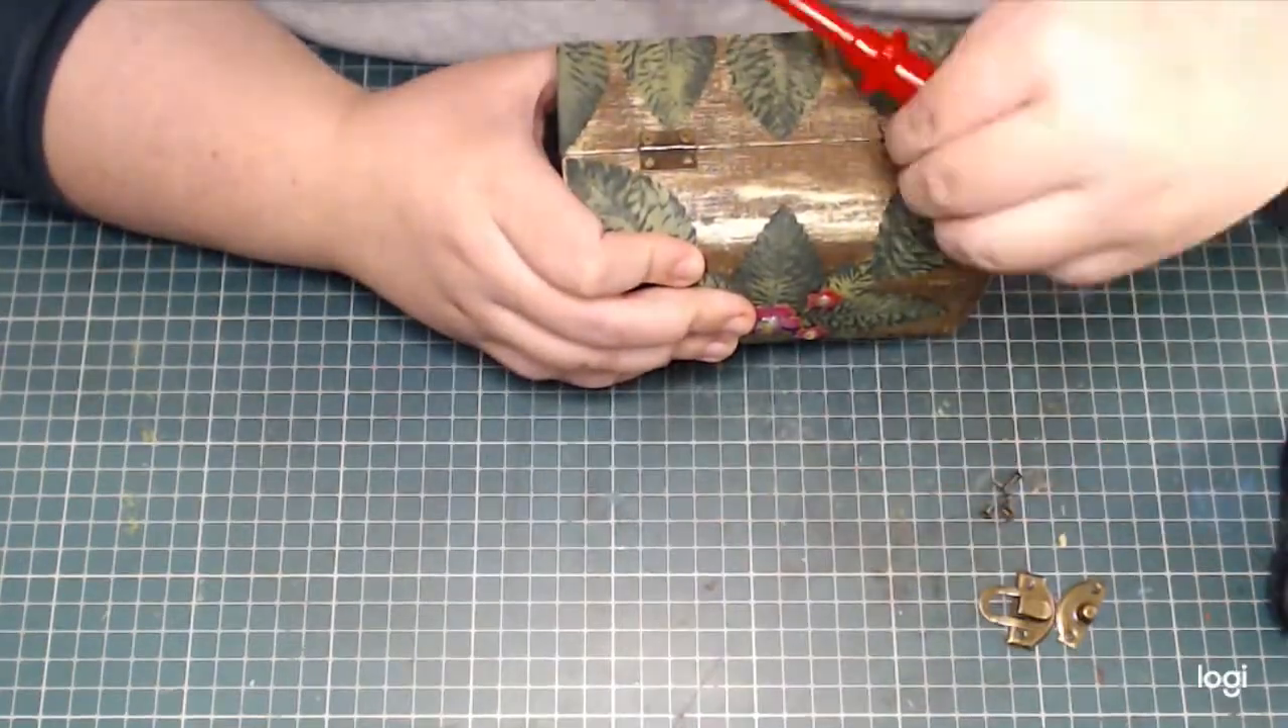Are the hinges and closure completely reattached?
No.